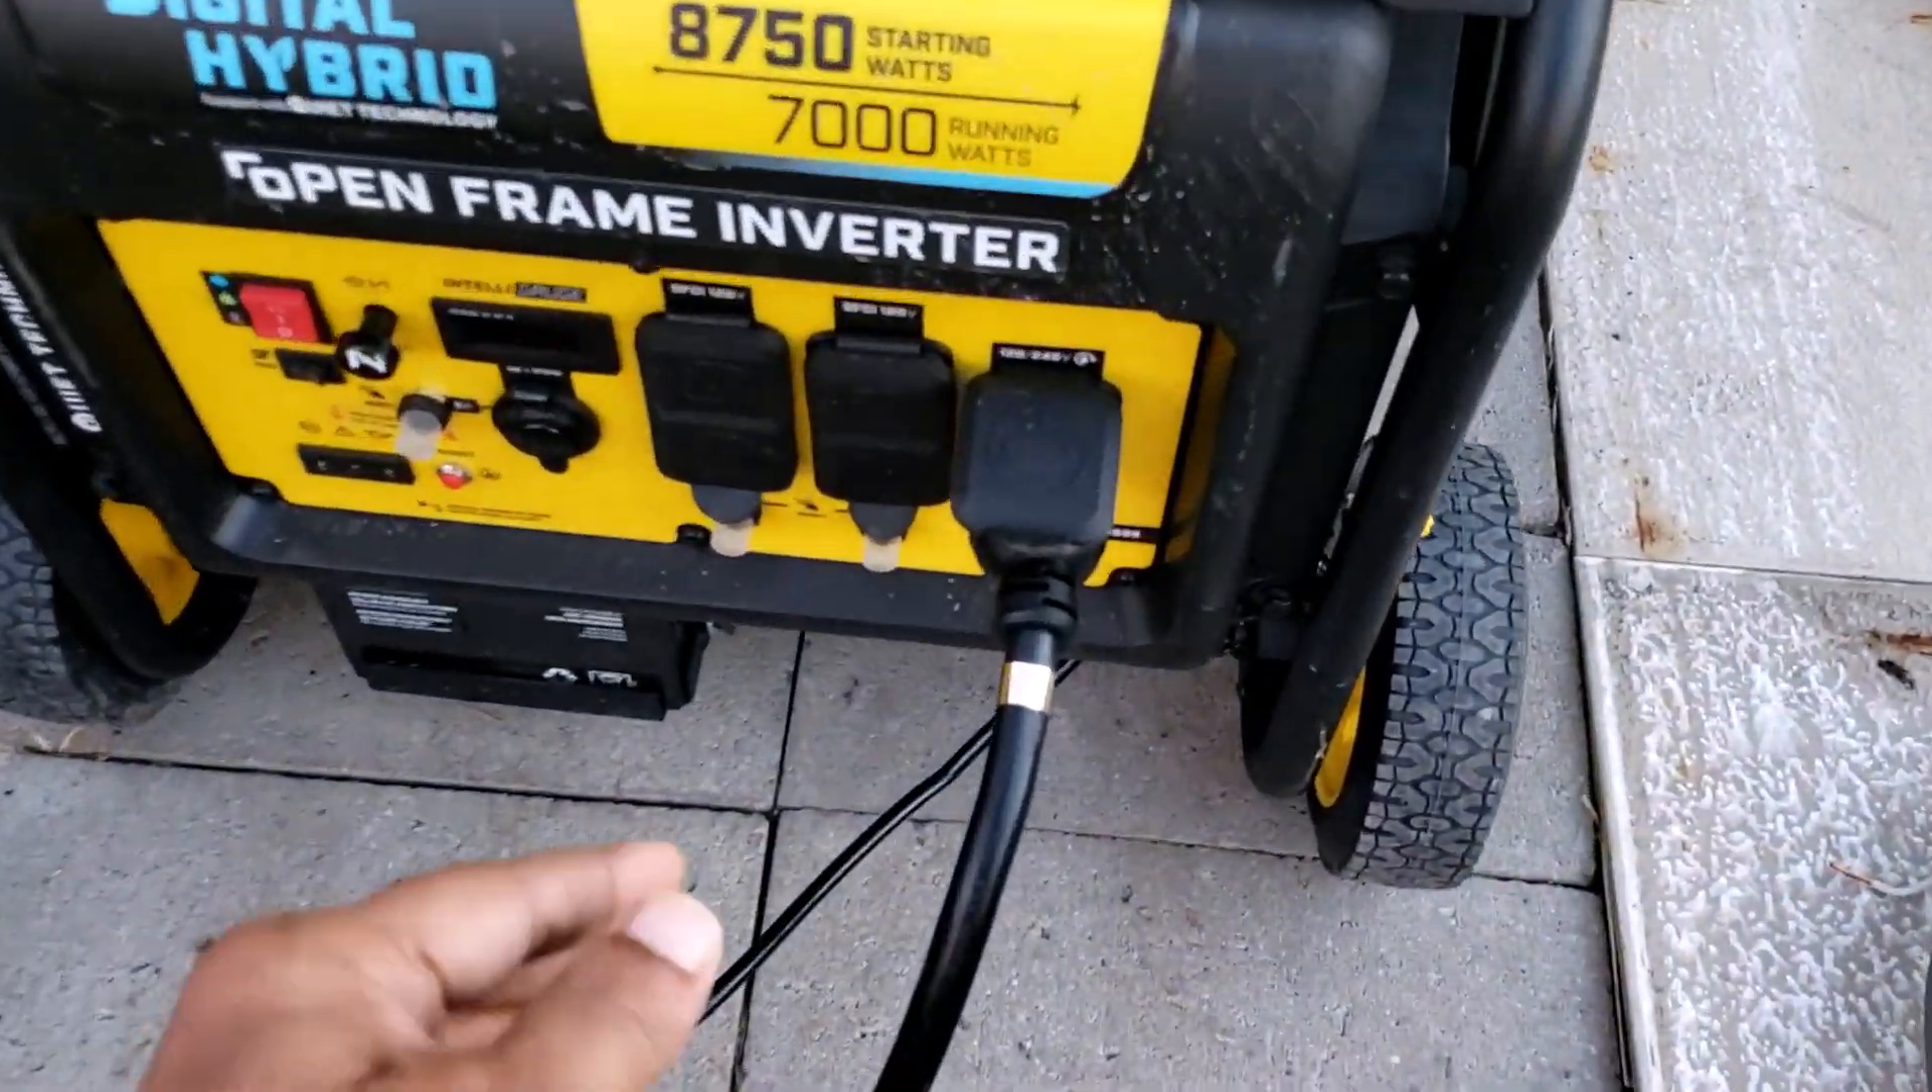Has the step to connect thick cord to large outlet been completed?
Yes.